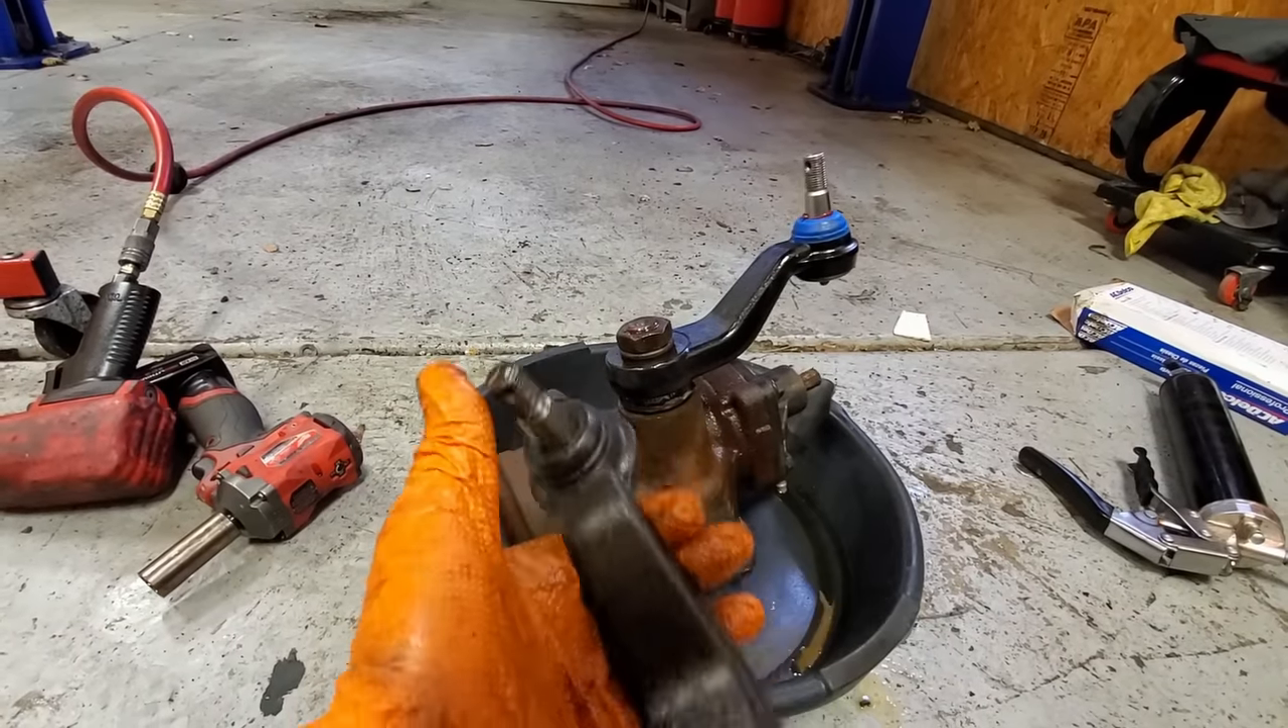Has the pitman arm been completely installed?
Yes.